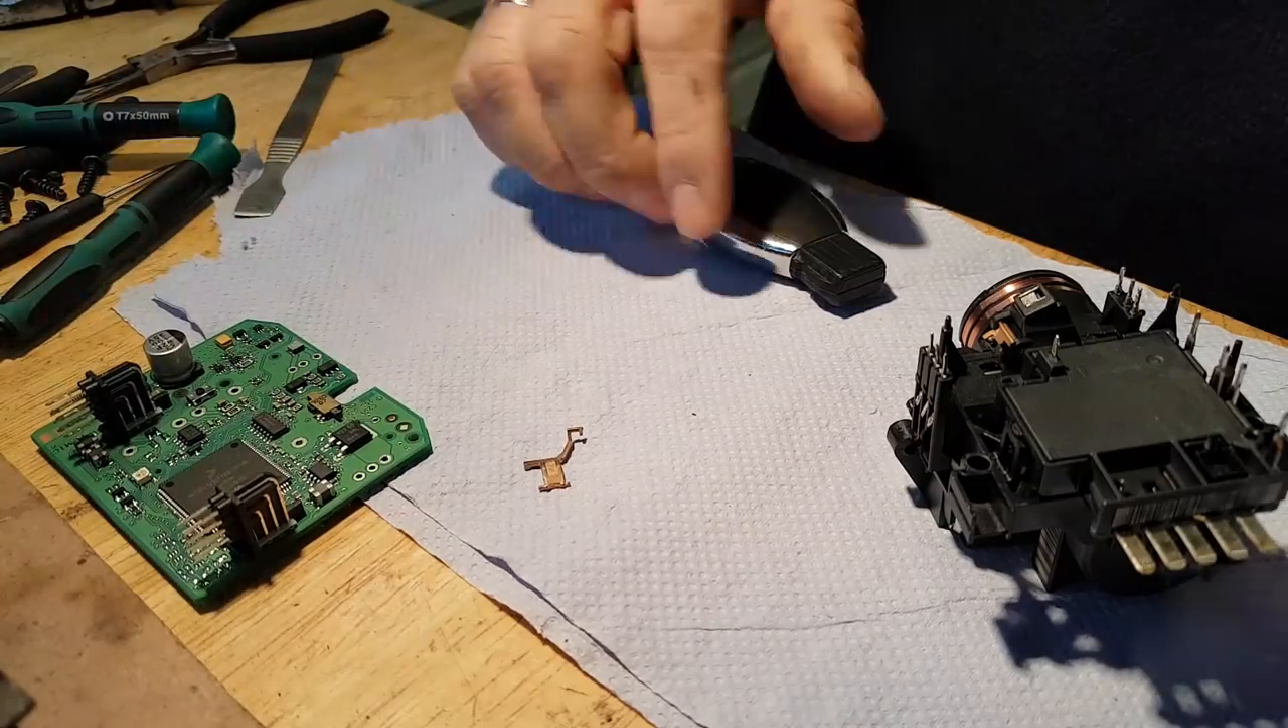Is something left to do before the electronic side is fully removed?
No.